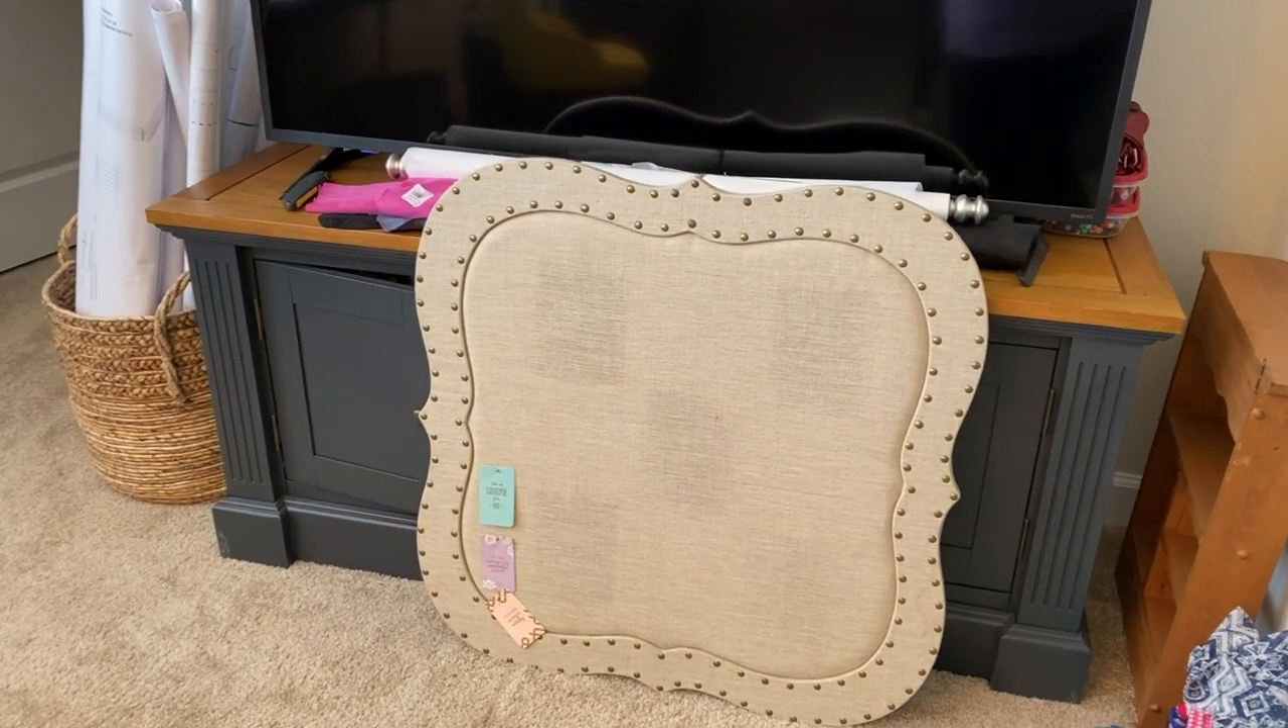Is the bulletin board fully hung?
No.